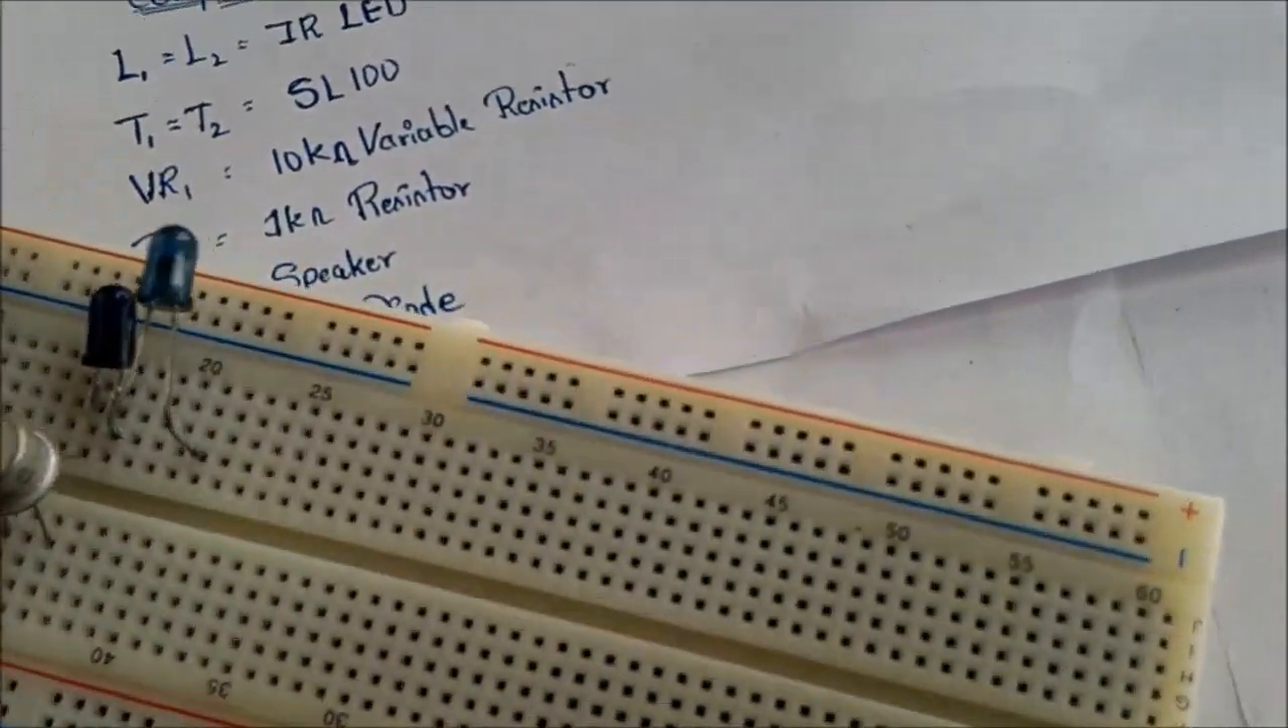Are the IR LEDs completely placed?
Yes.